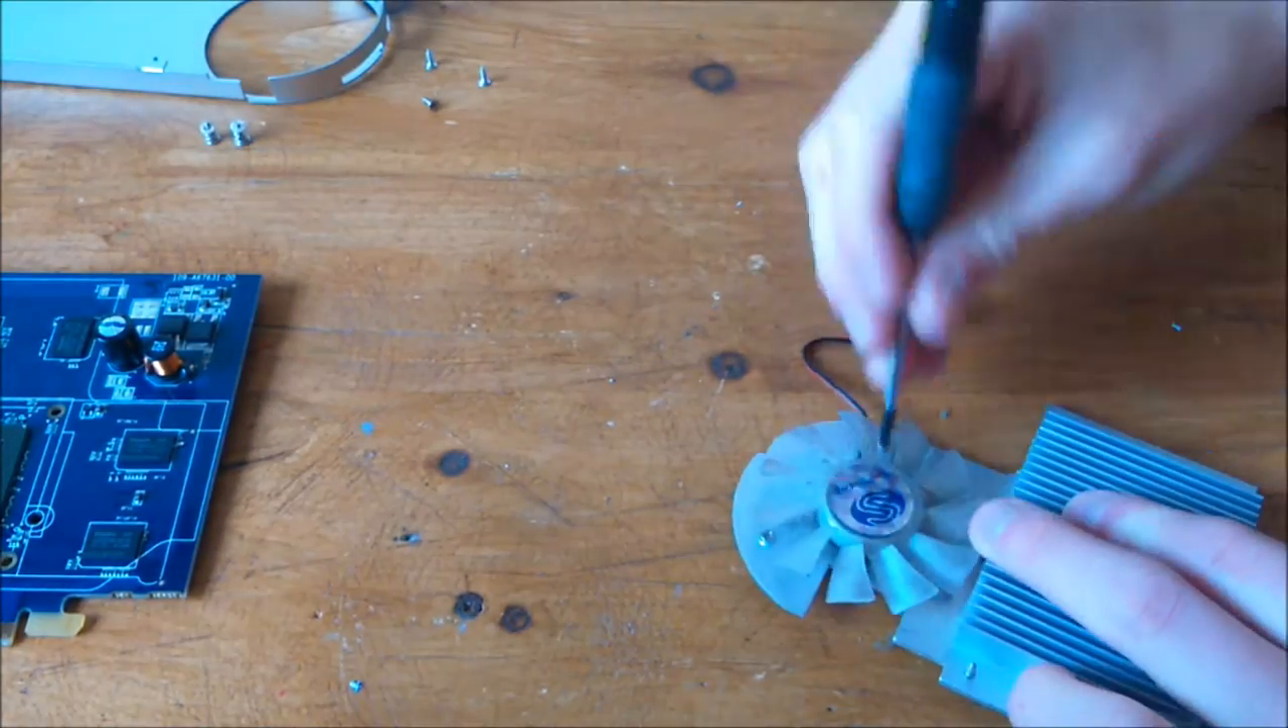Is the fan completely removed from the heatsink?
No.